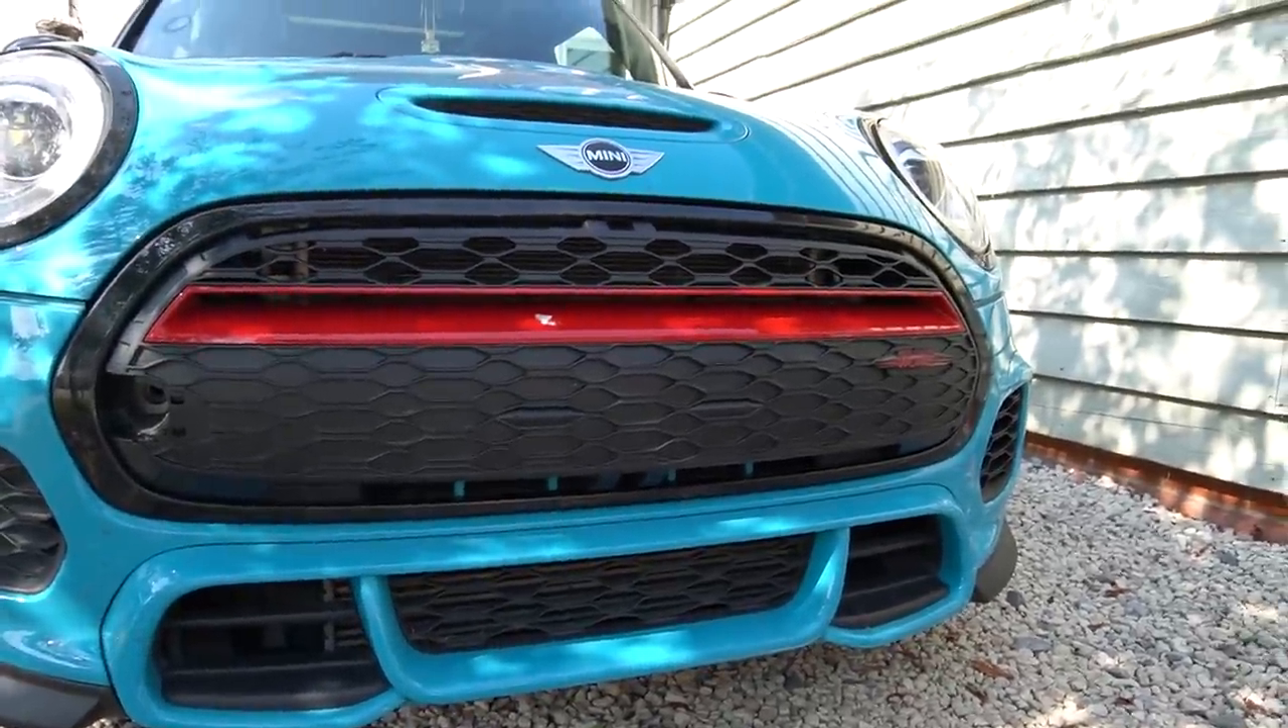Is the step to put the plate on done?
No.